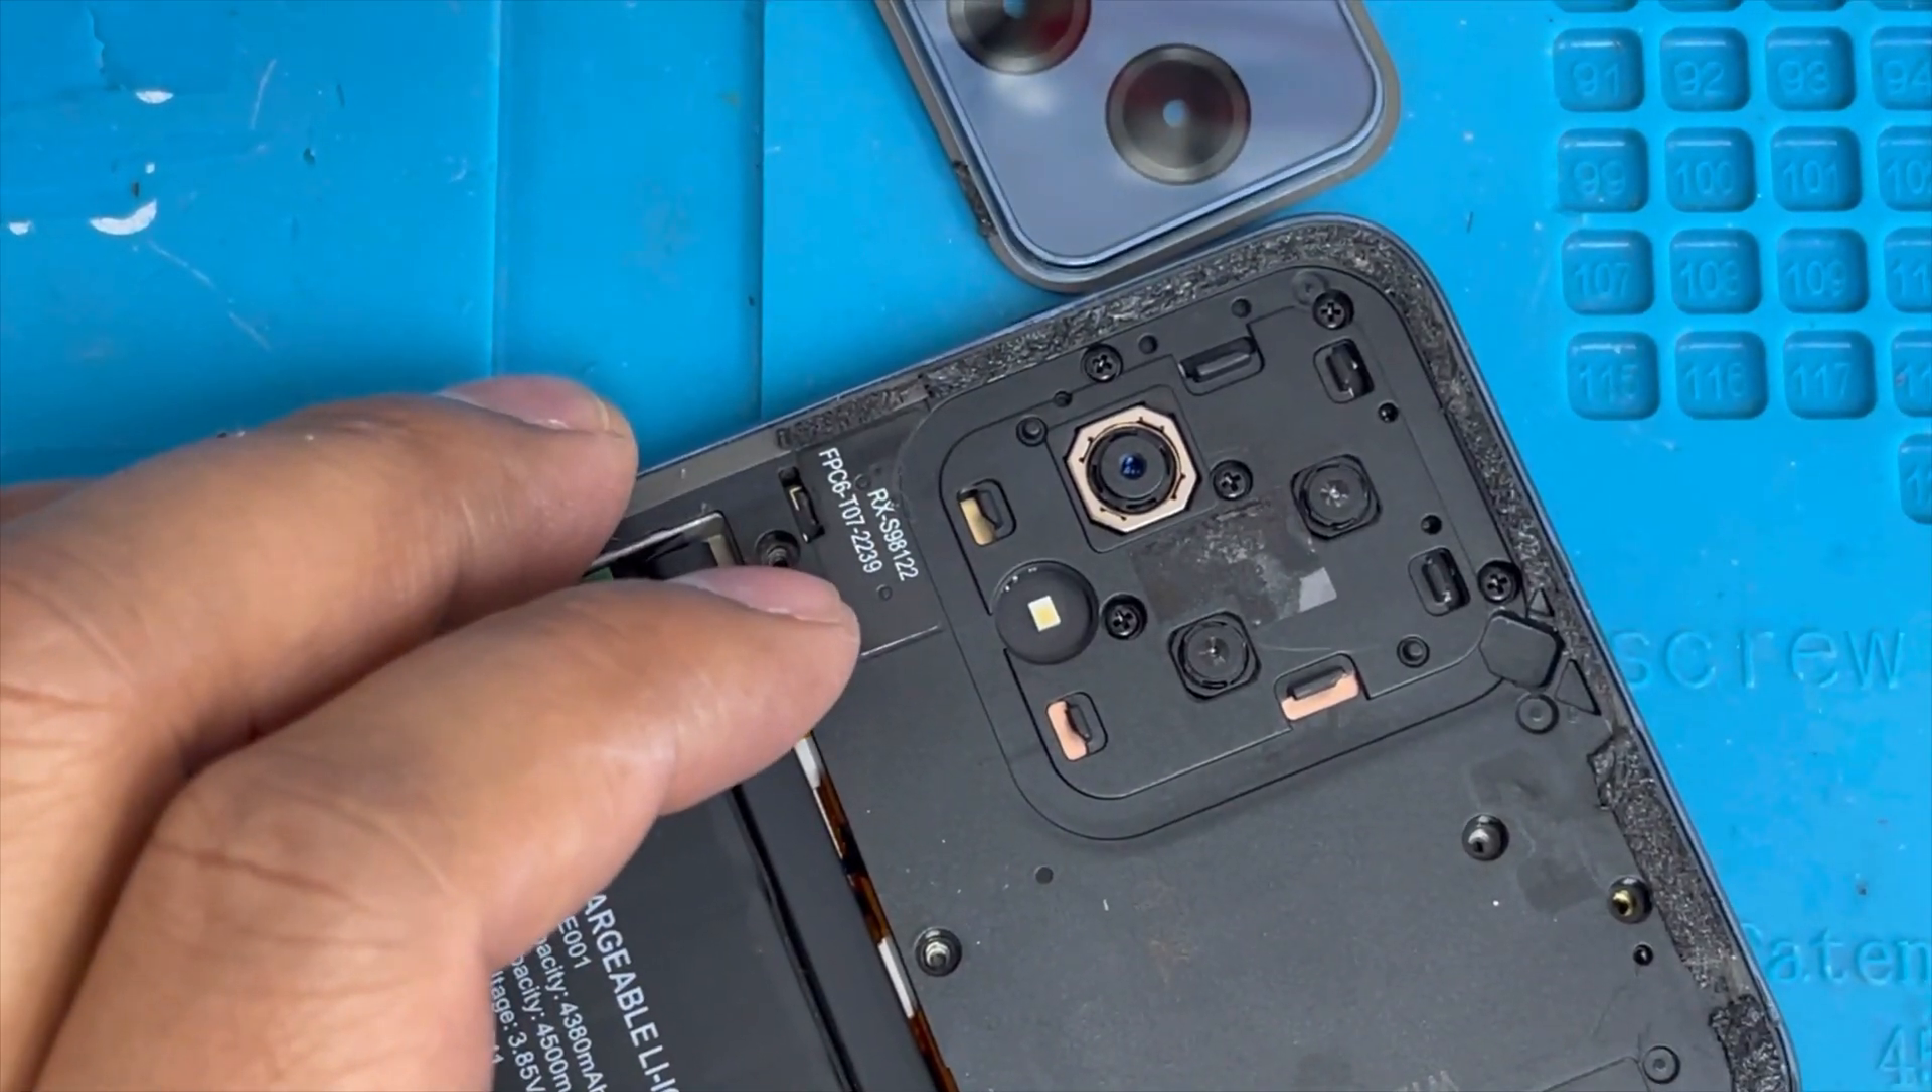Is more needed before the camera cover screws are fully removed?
Yes.